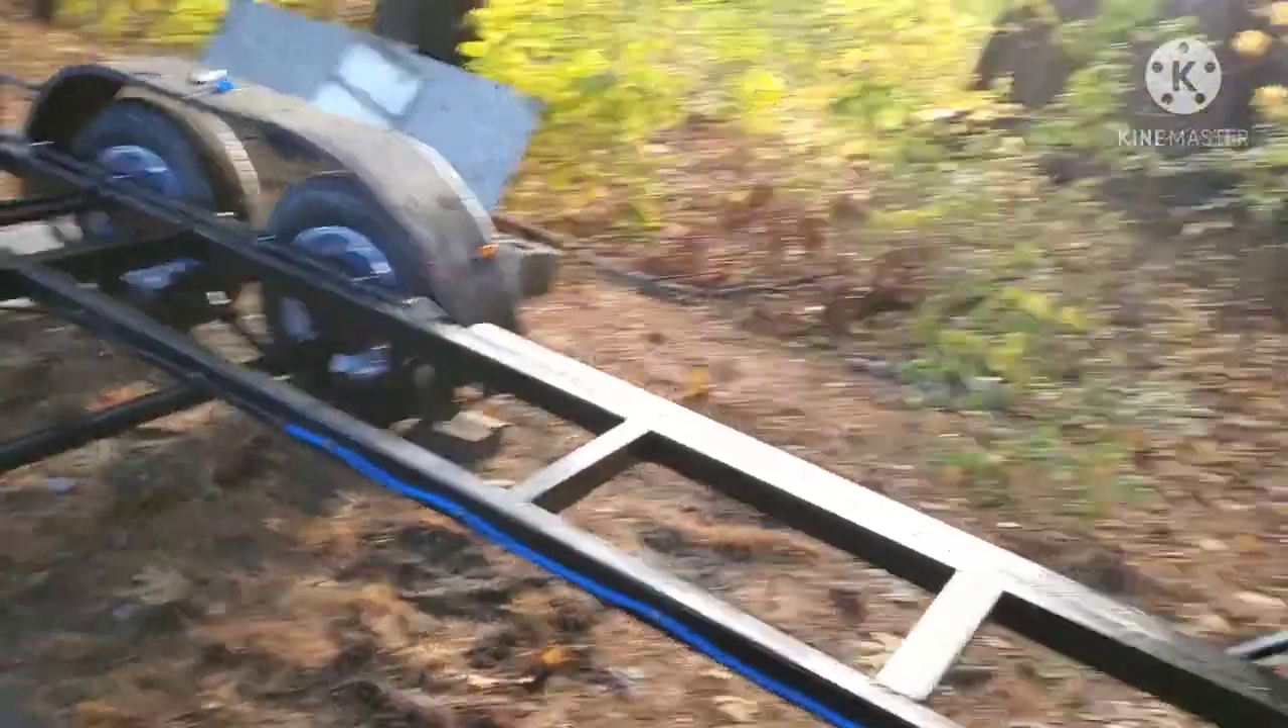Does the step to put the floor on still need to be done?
Yes.